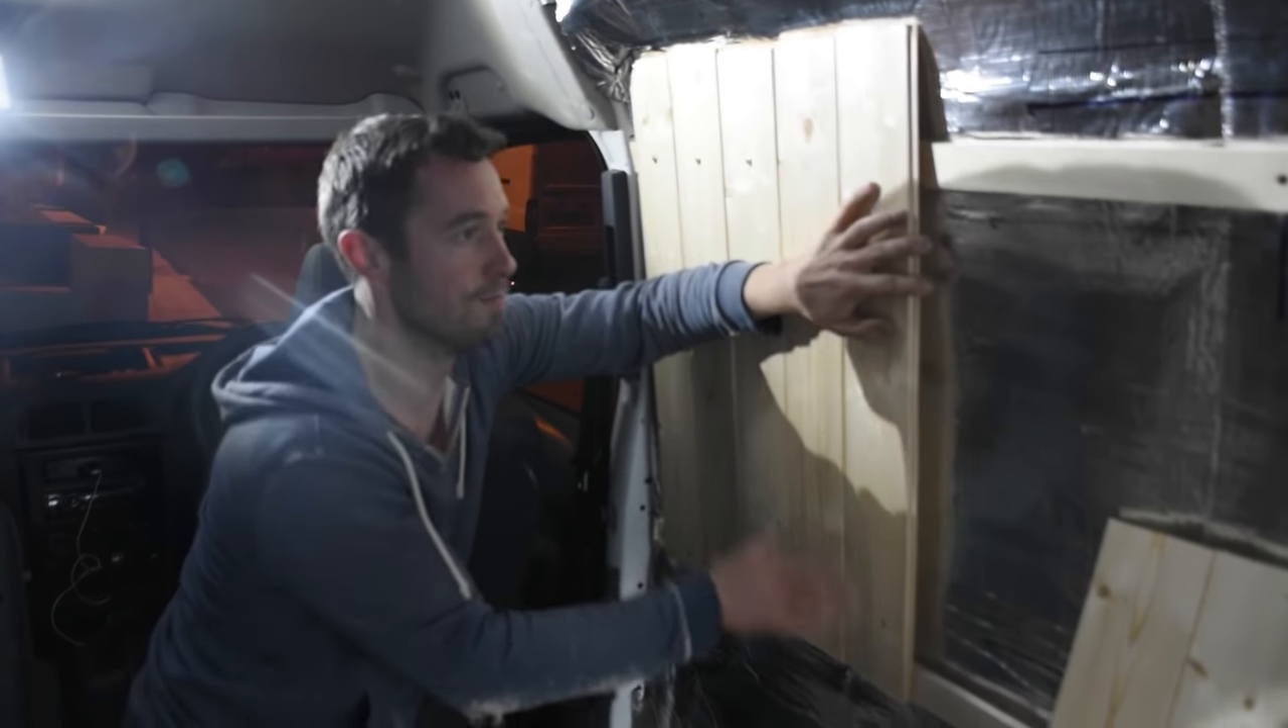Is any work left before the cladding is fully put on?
Yes.